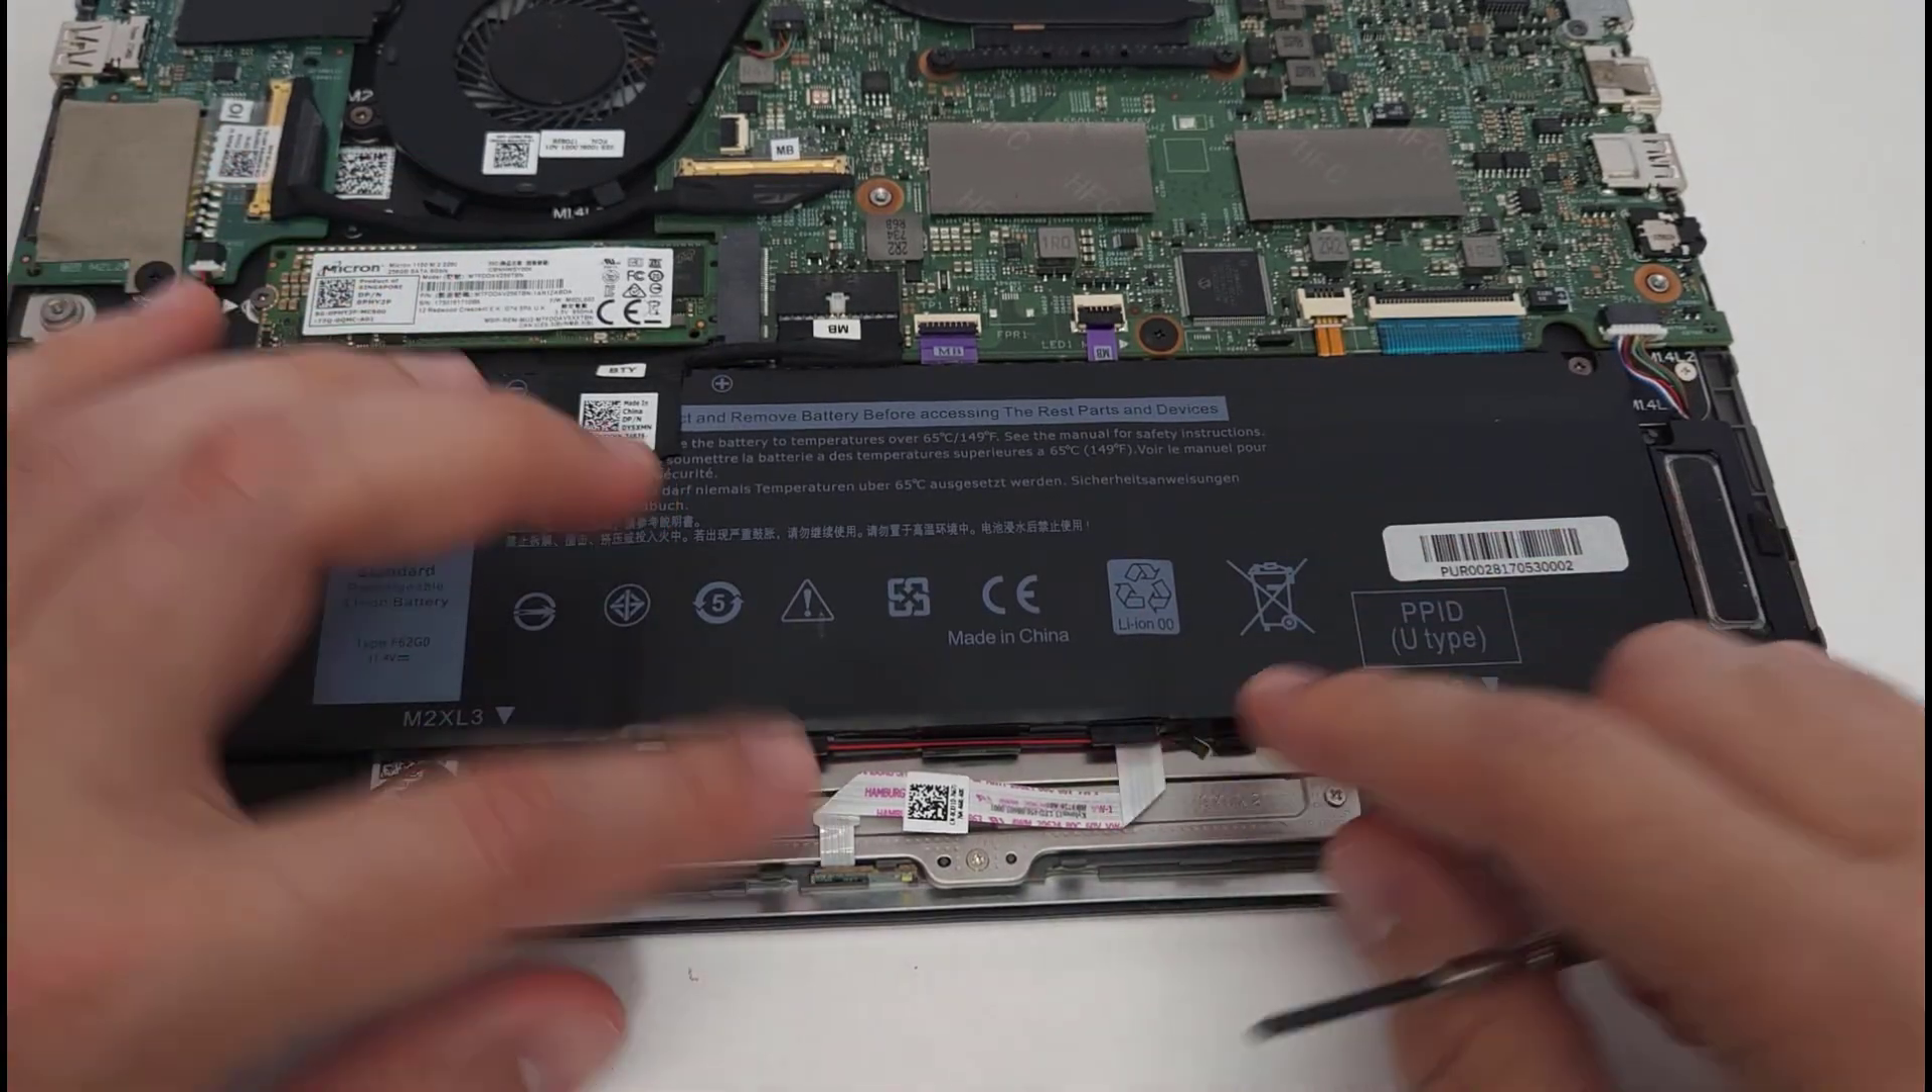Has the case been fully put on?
No.